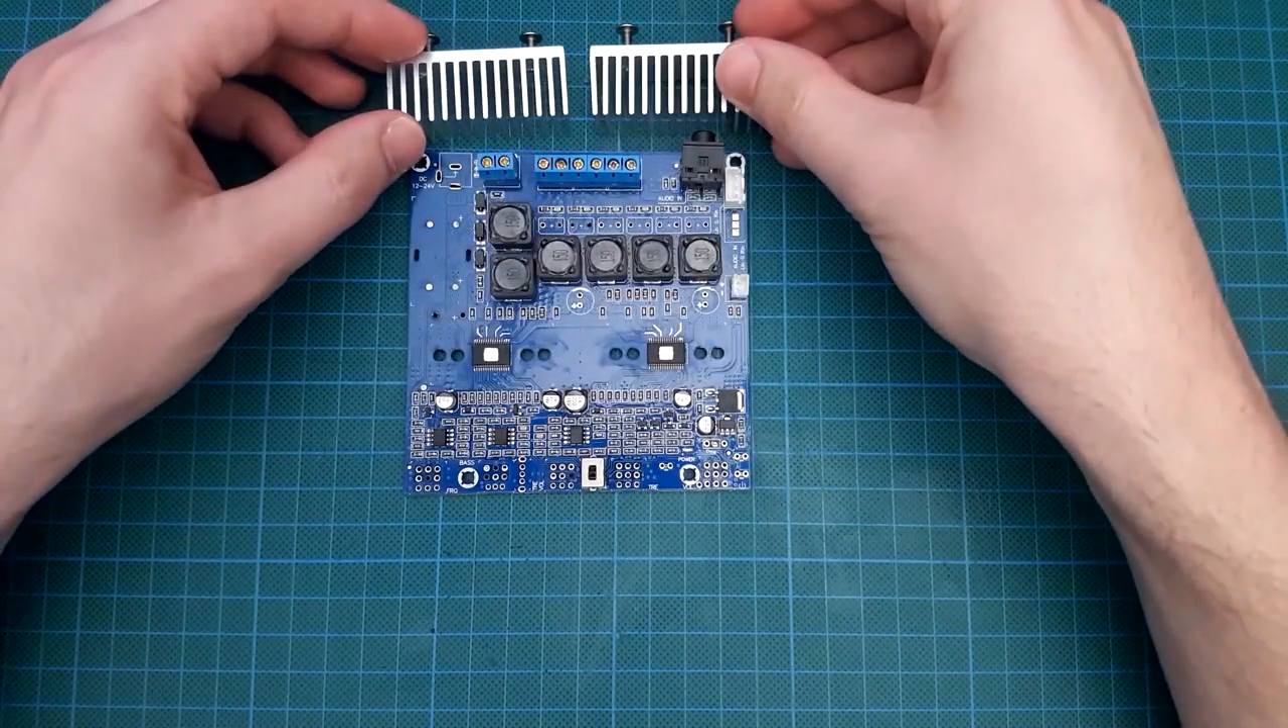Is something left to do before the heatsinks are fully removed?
No.